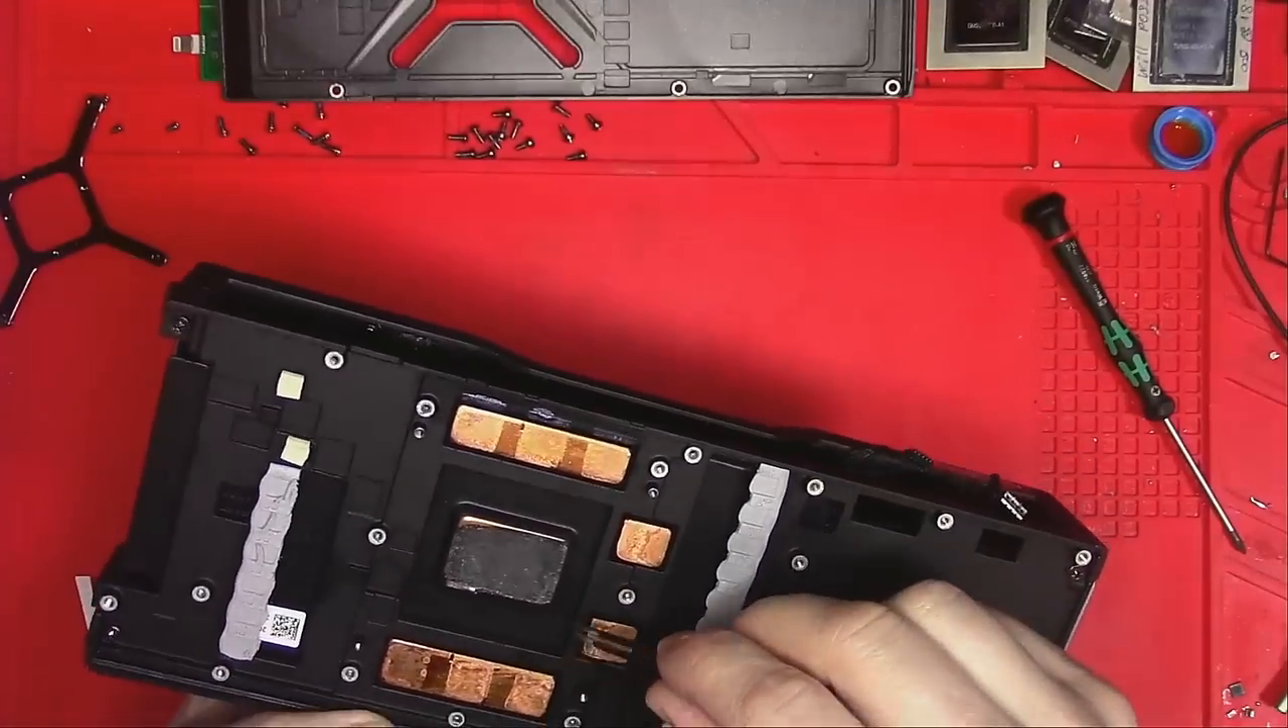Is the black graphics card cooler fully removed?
Yes.